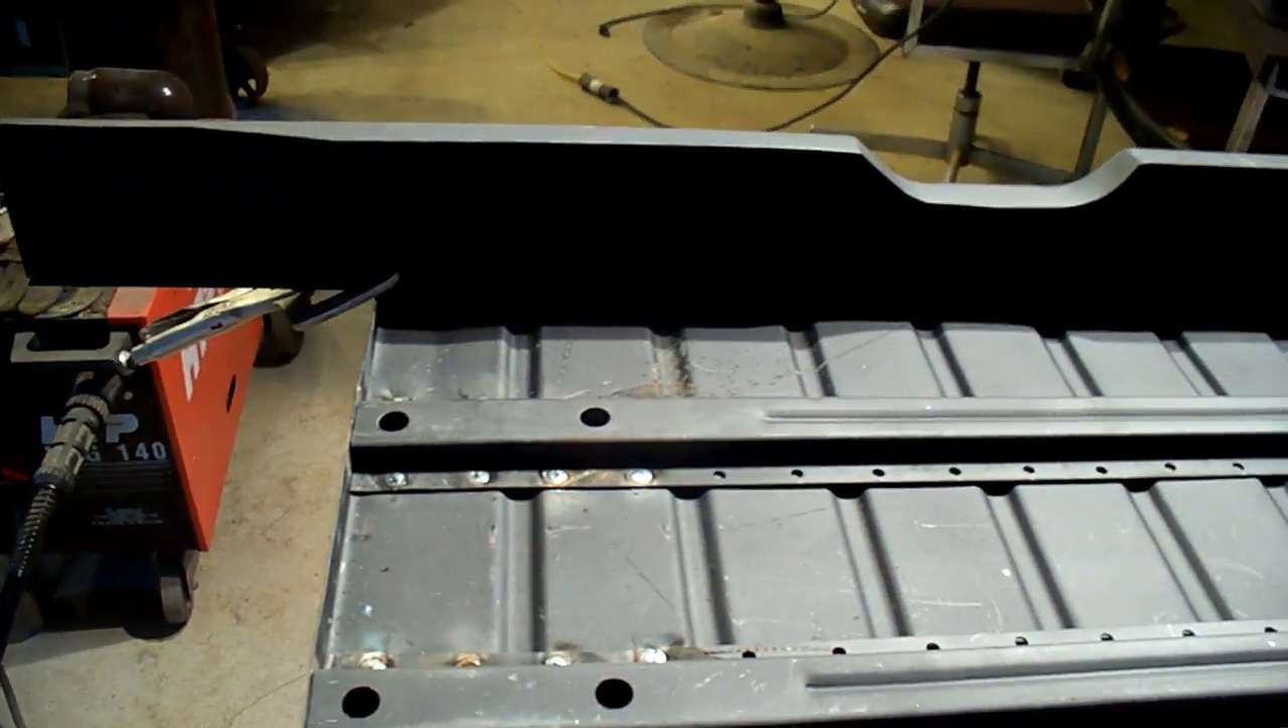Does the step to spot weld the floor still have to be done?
Yes.